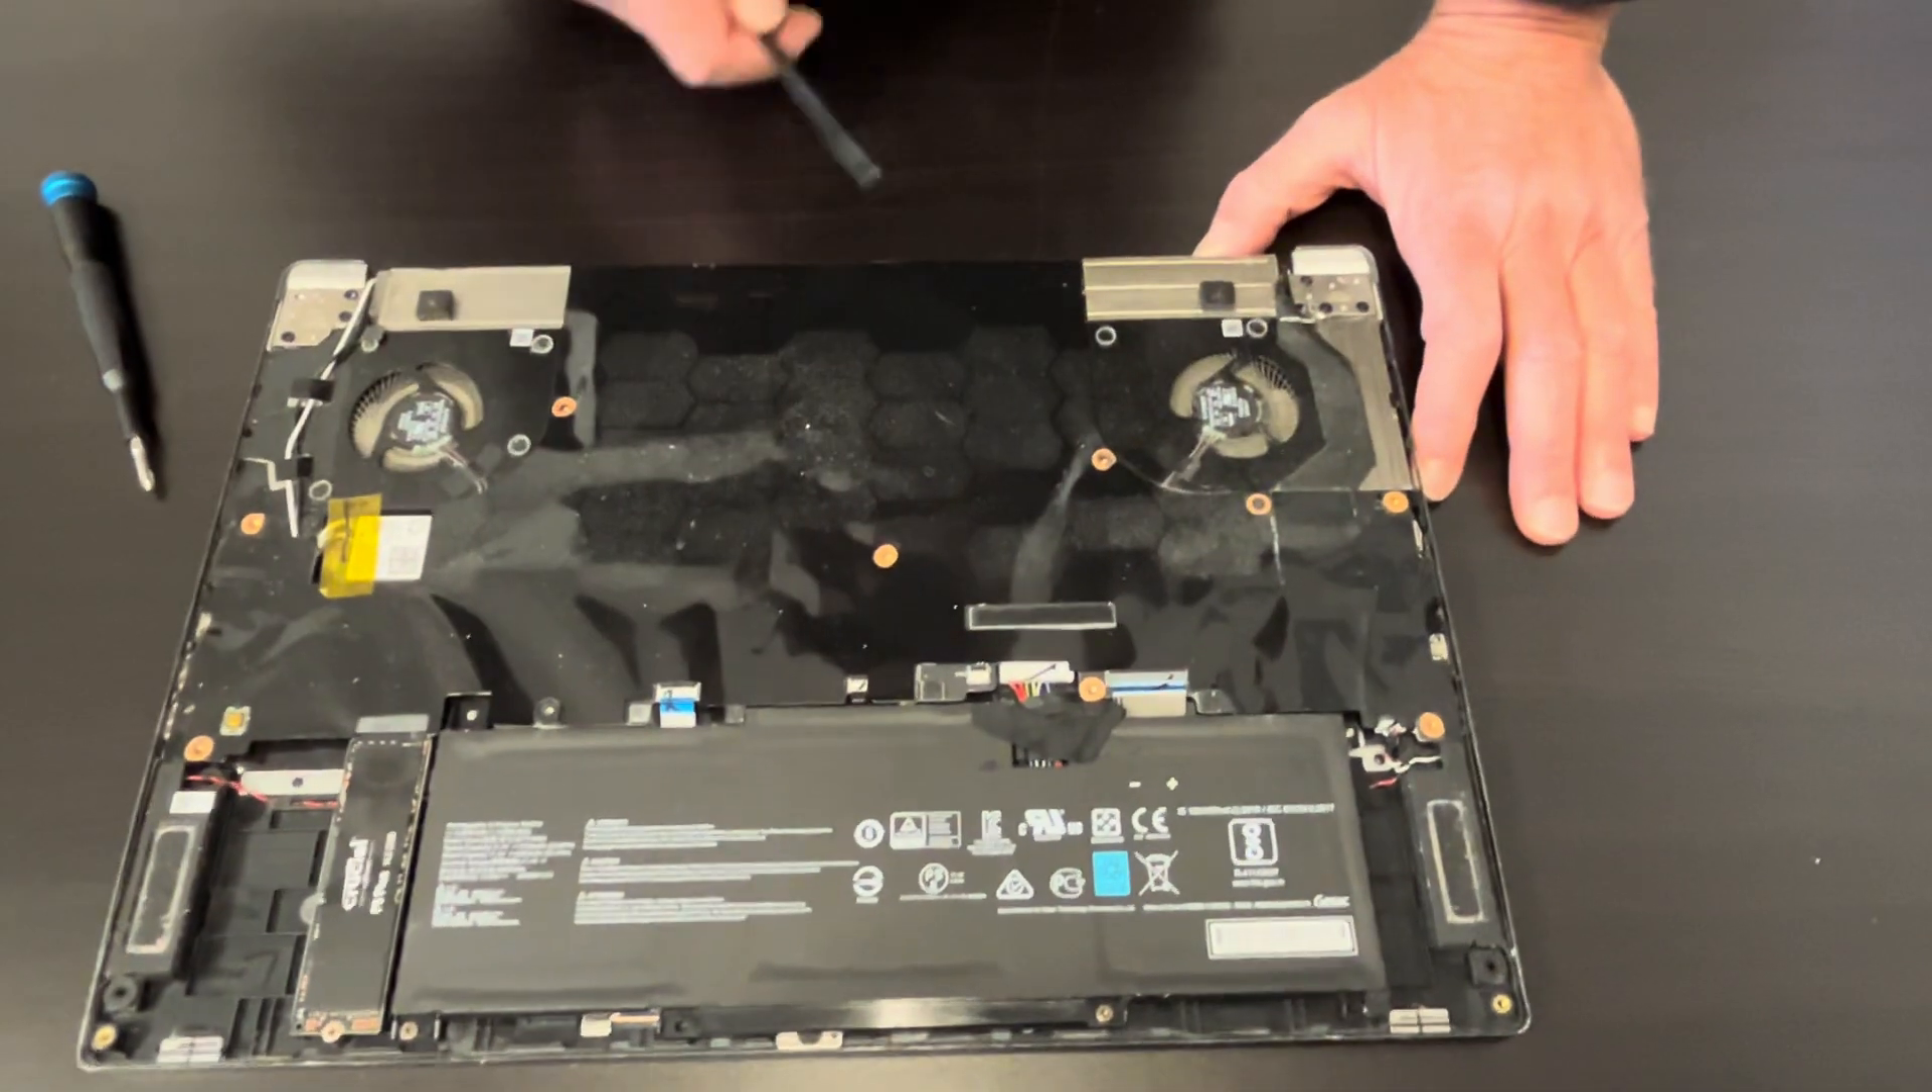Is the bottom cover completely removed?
Yes.